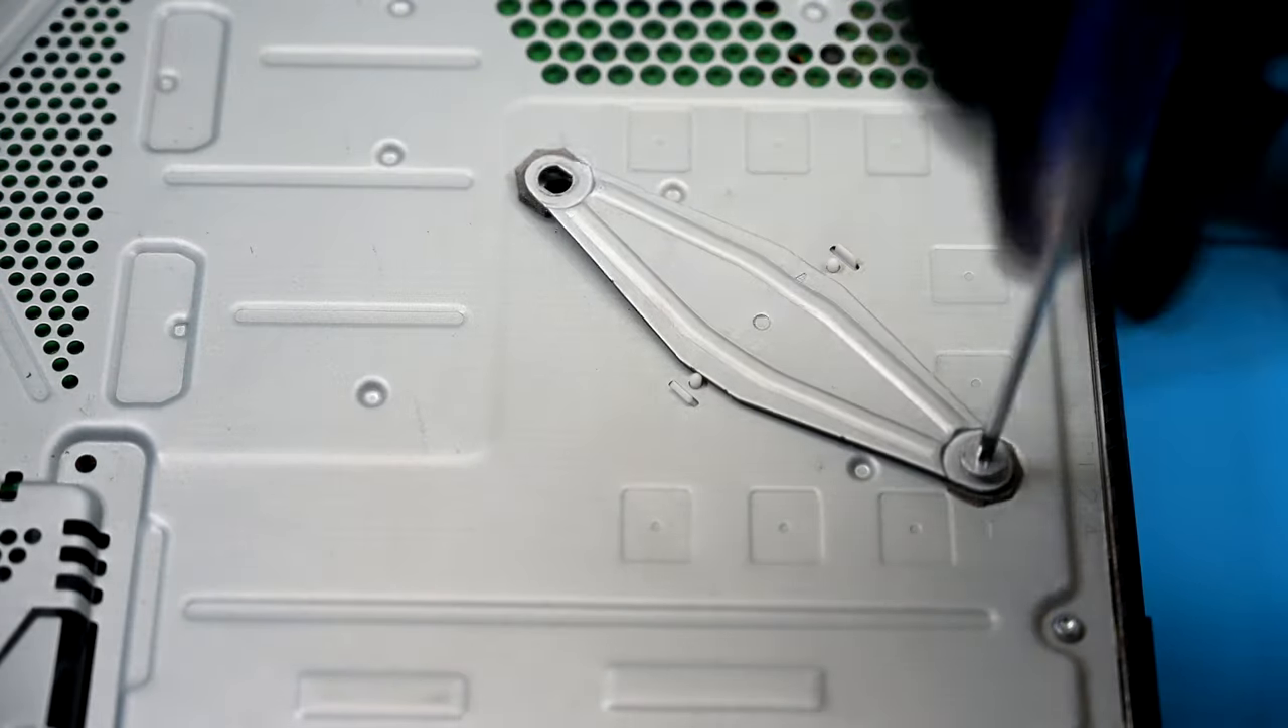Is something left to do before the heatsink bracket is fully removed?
Yes.